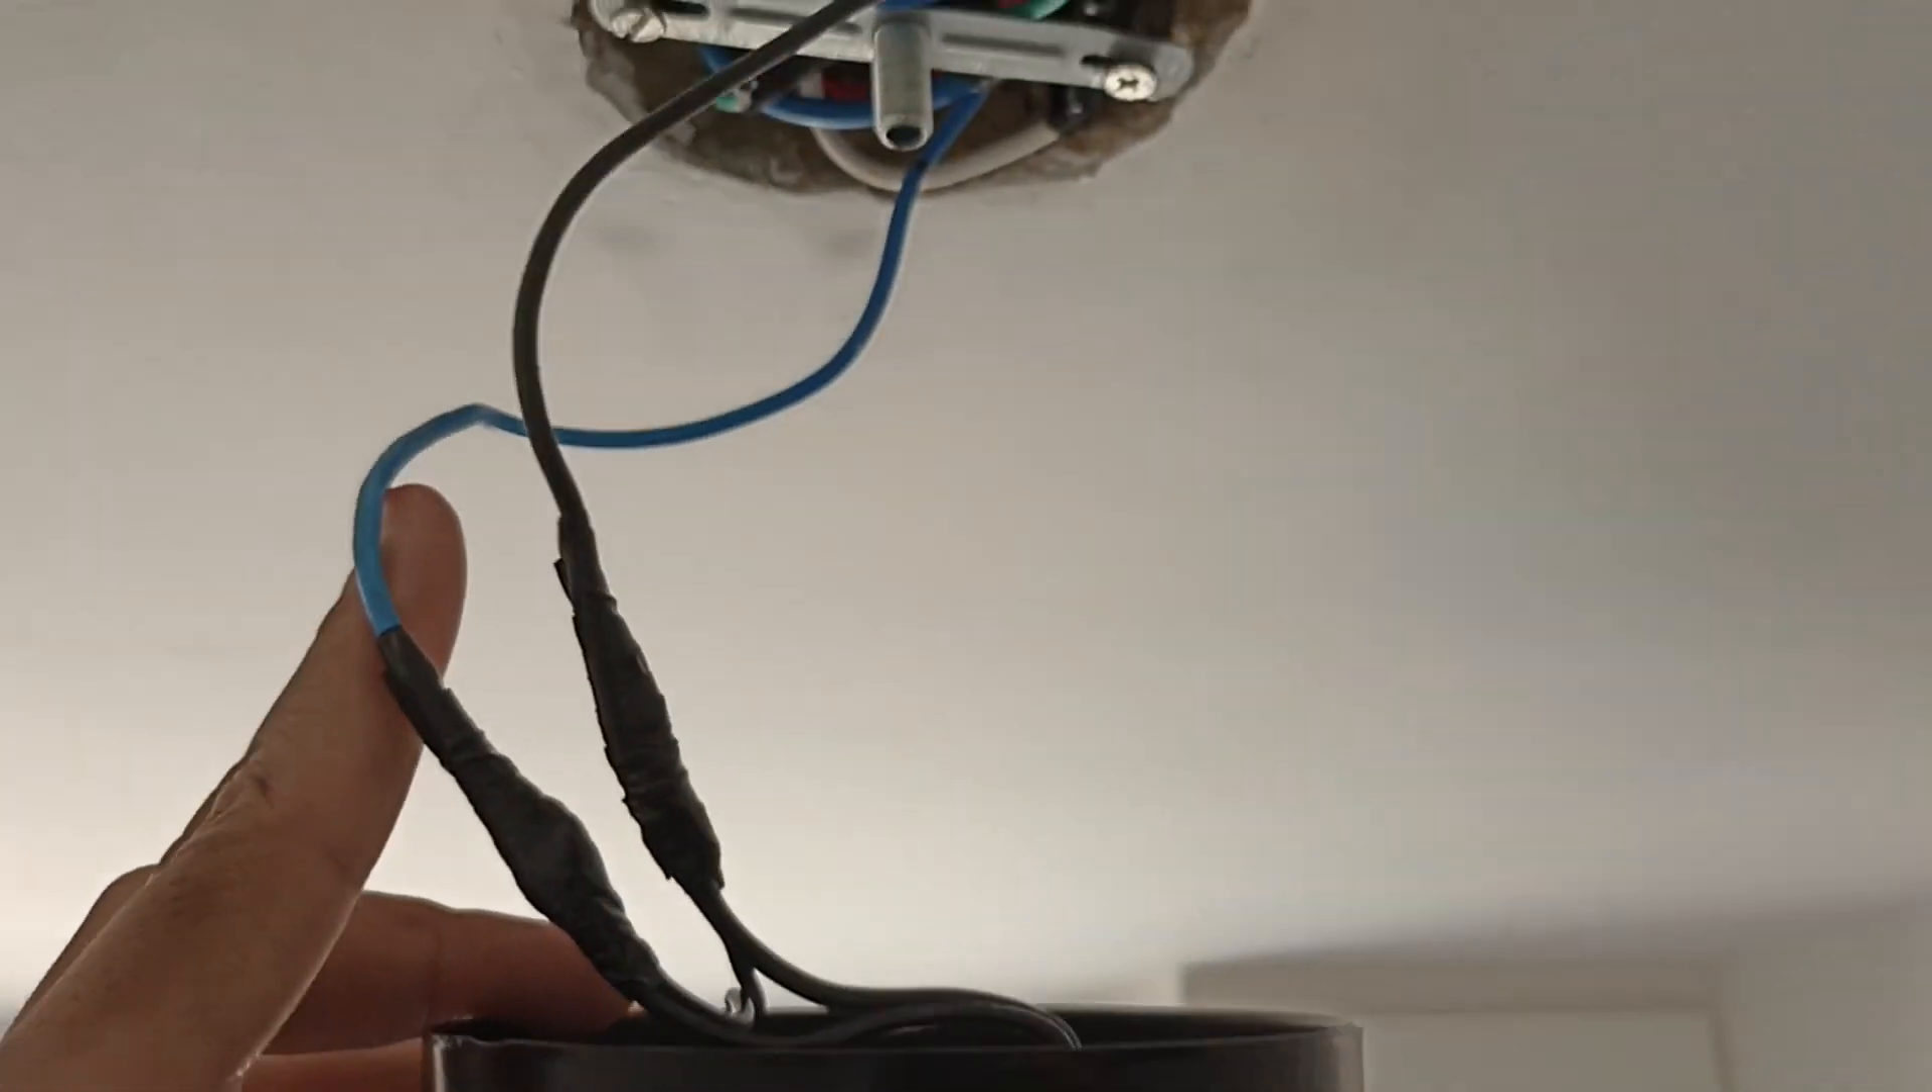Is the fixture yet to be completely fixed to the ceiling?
Yes.